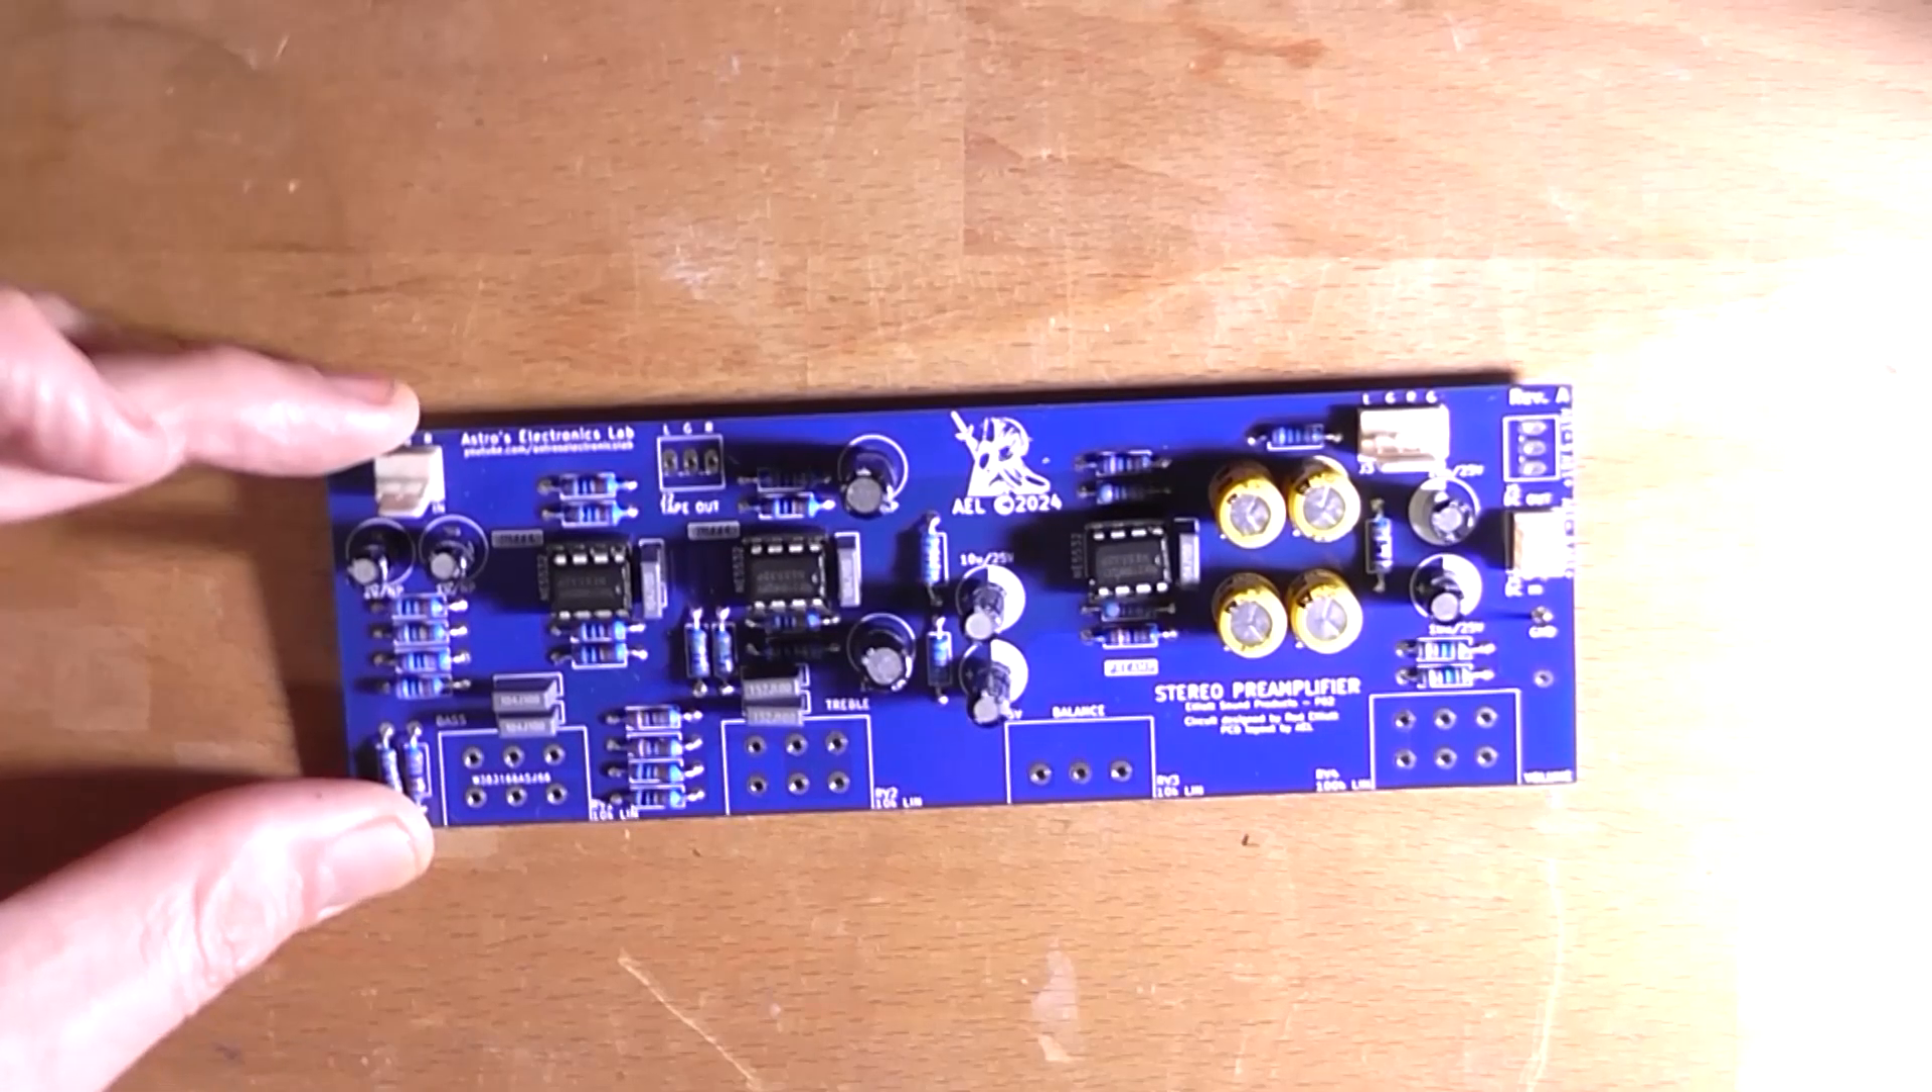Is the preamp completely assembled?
No.